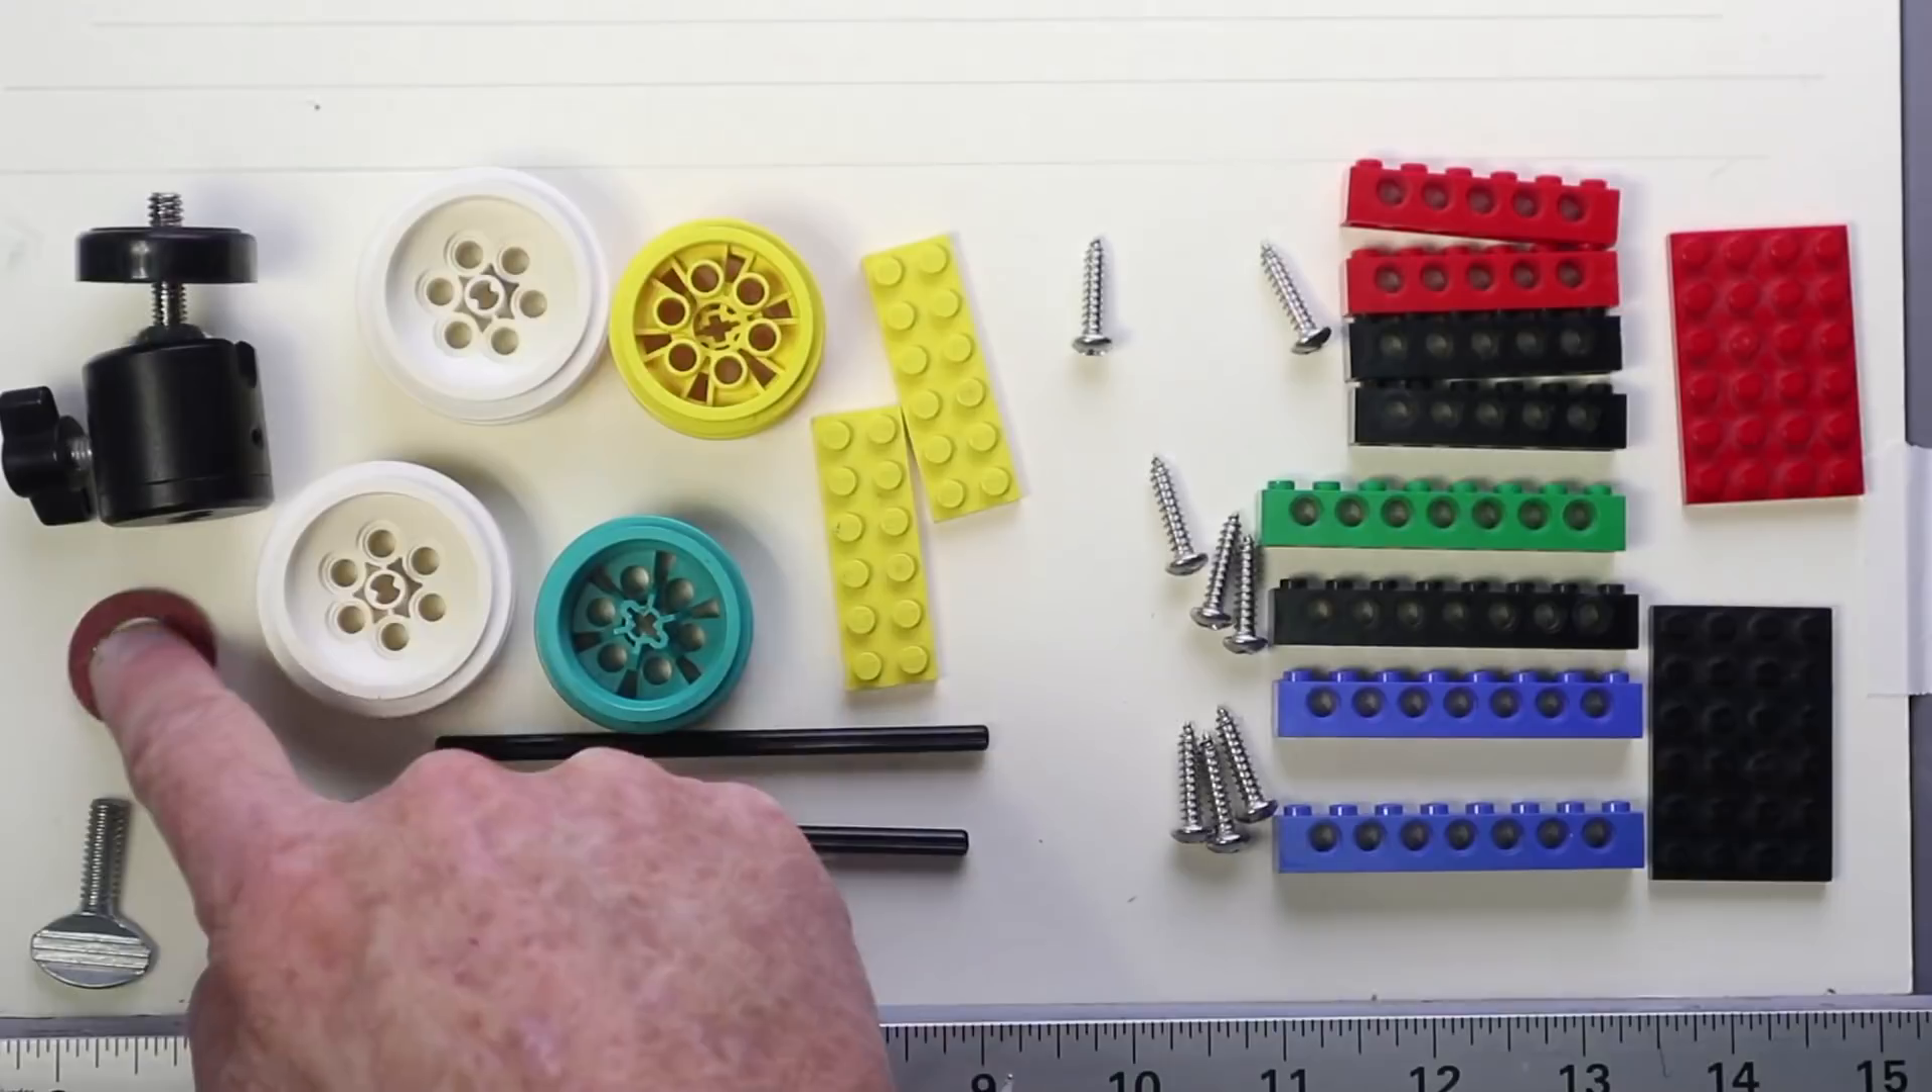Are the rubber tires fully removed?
Yes.